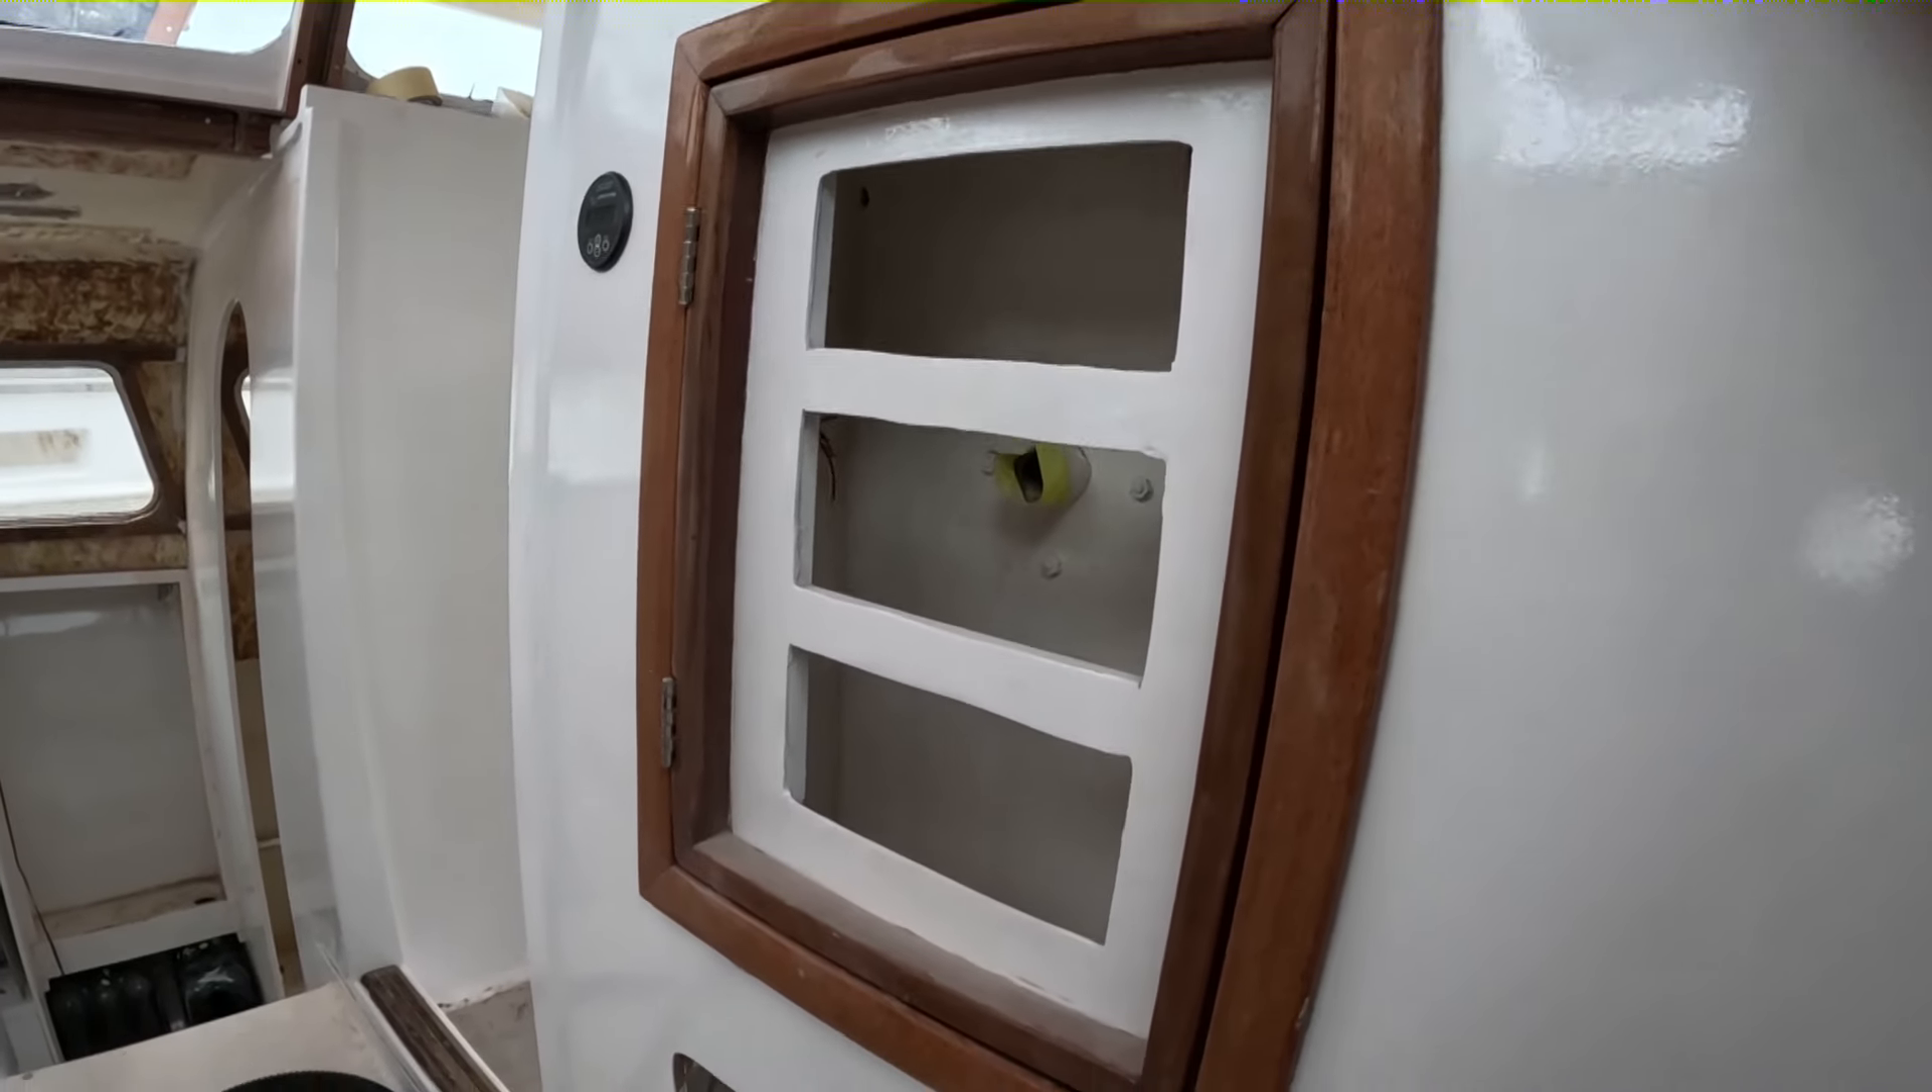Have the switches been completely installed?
No.